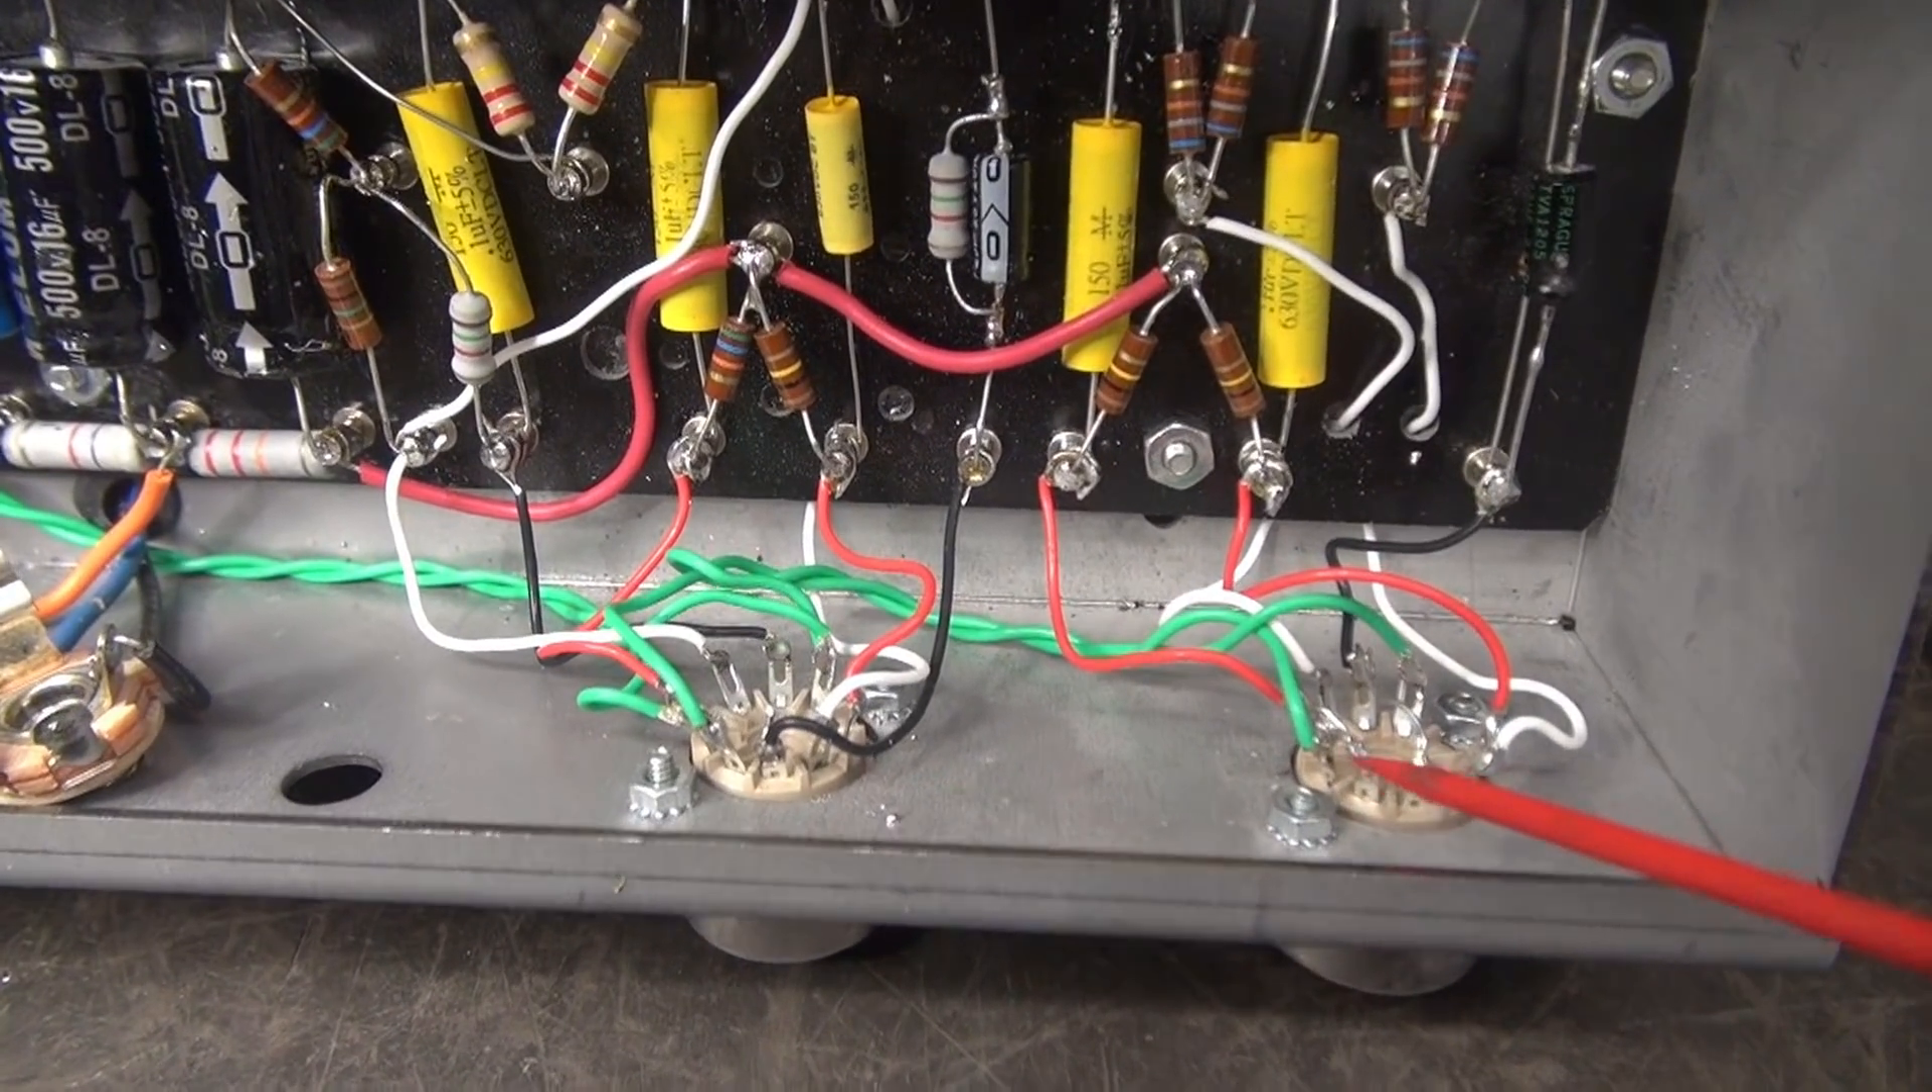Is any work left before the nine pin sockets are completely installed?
No.